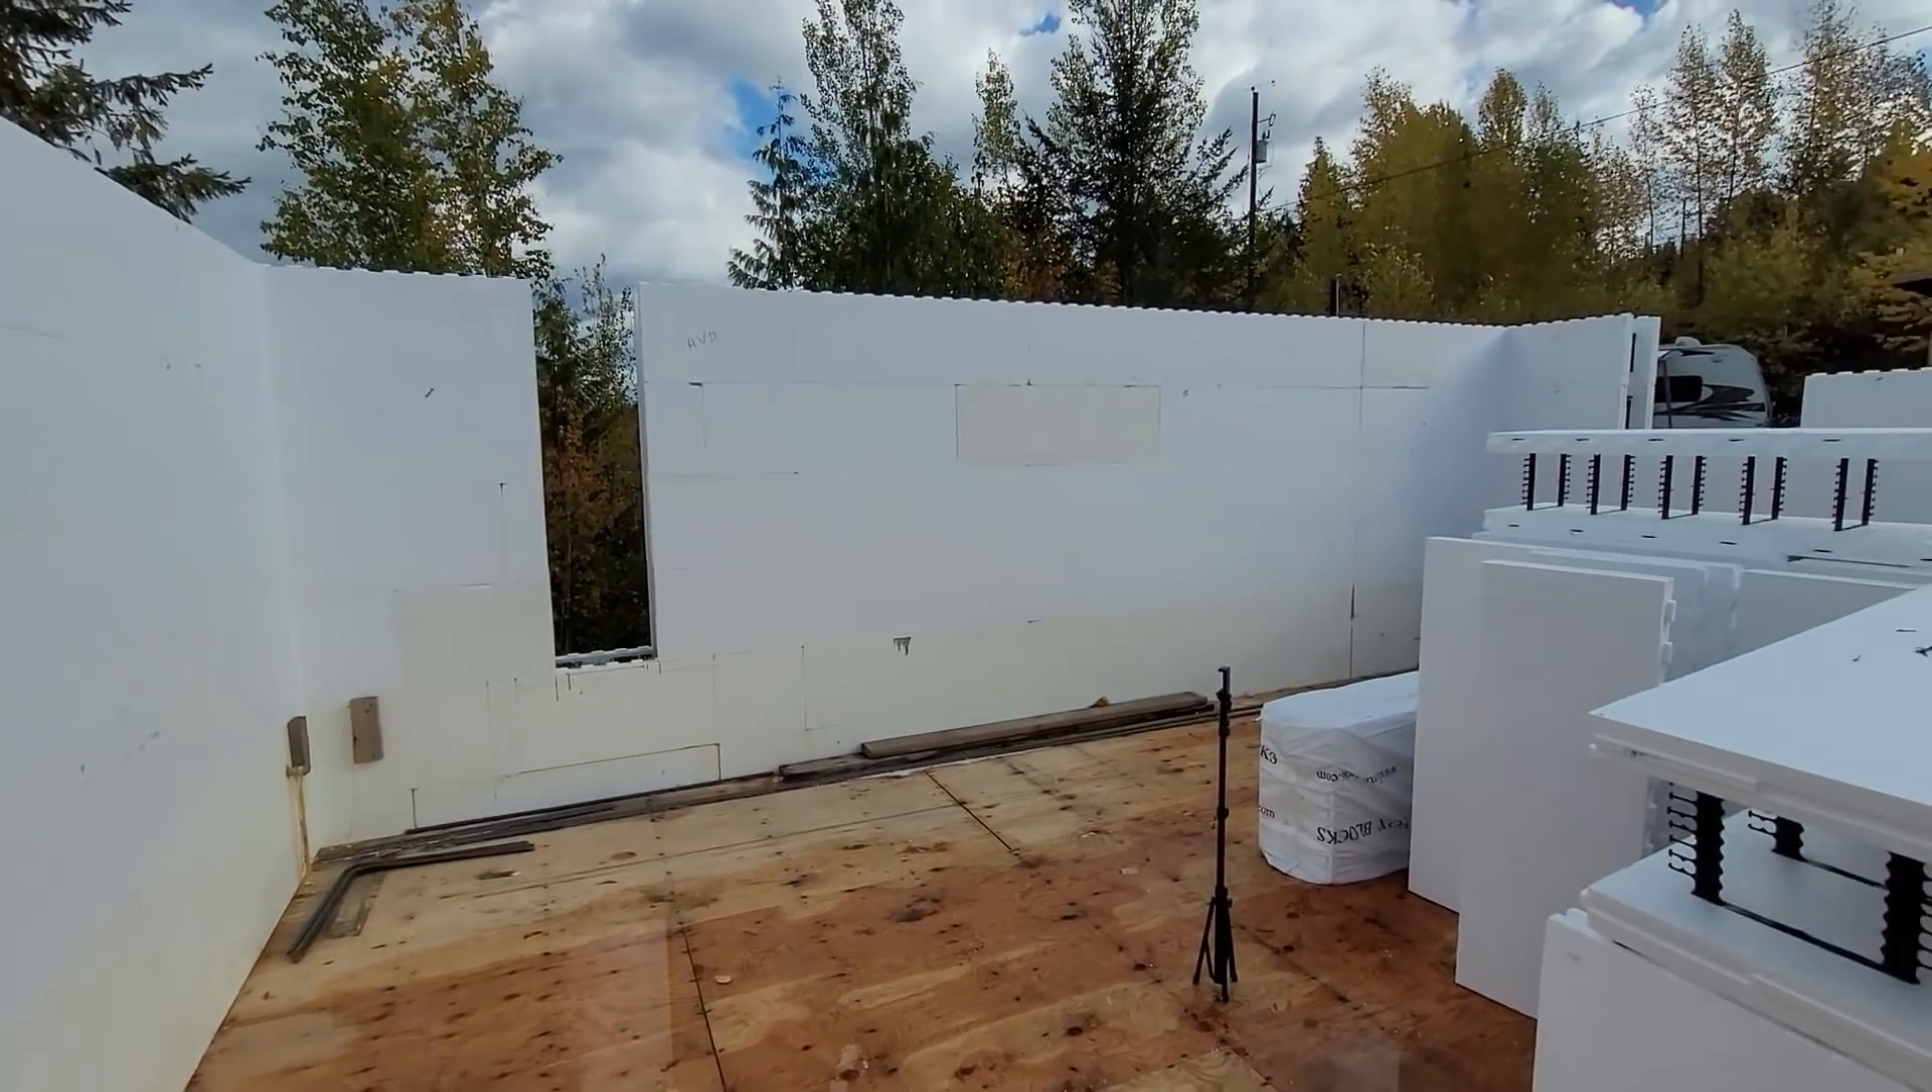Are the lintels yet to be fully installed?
Yes.